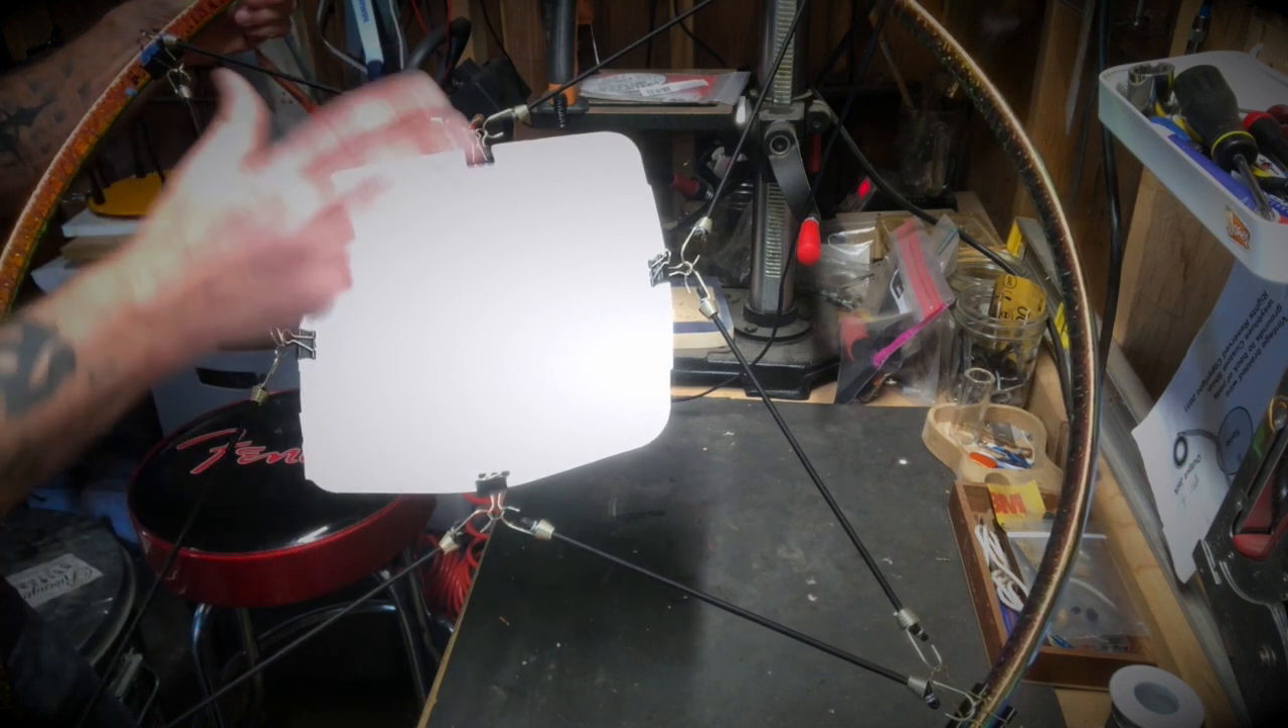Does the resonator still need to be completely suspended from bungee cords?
No.